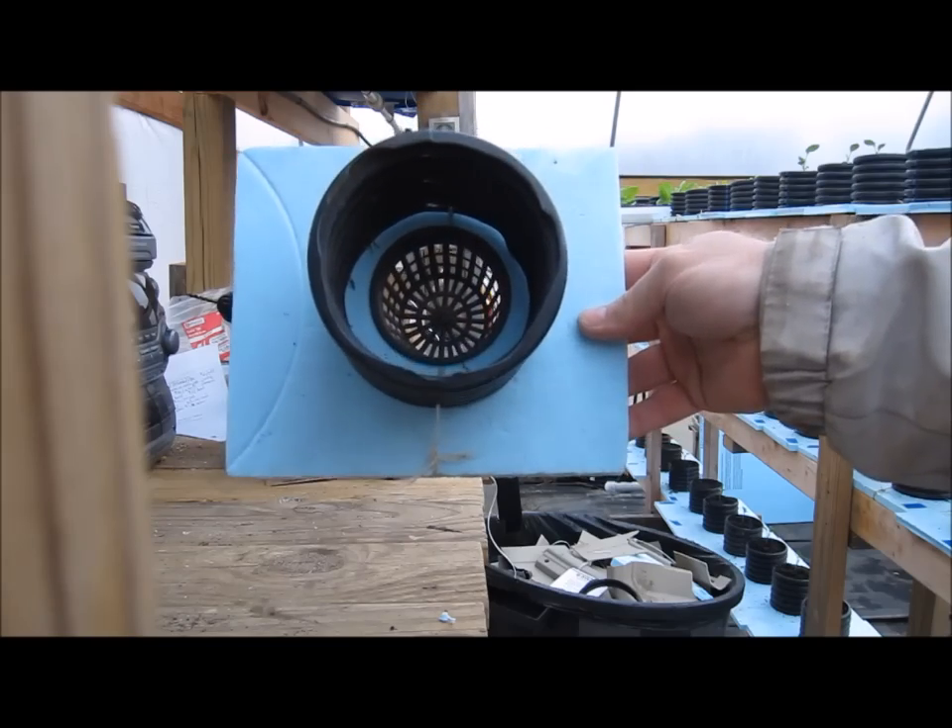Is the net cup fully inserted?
Yes.